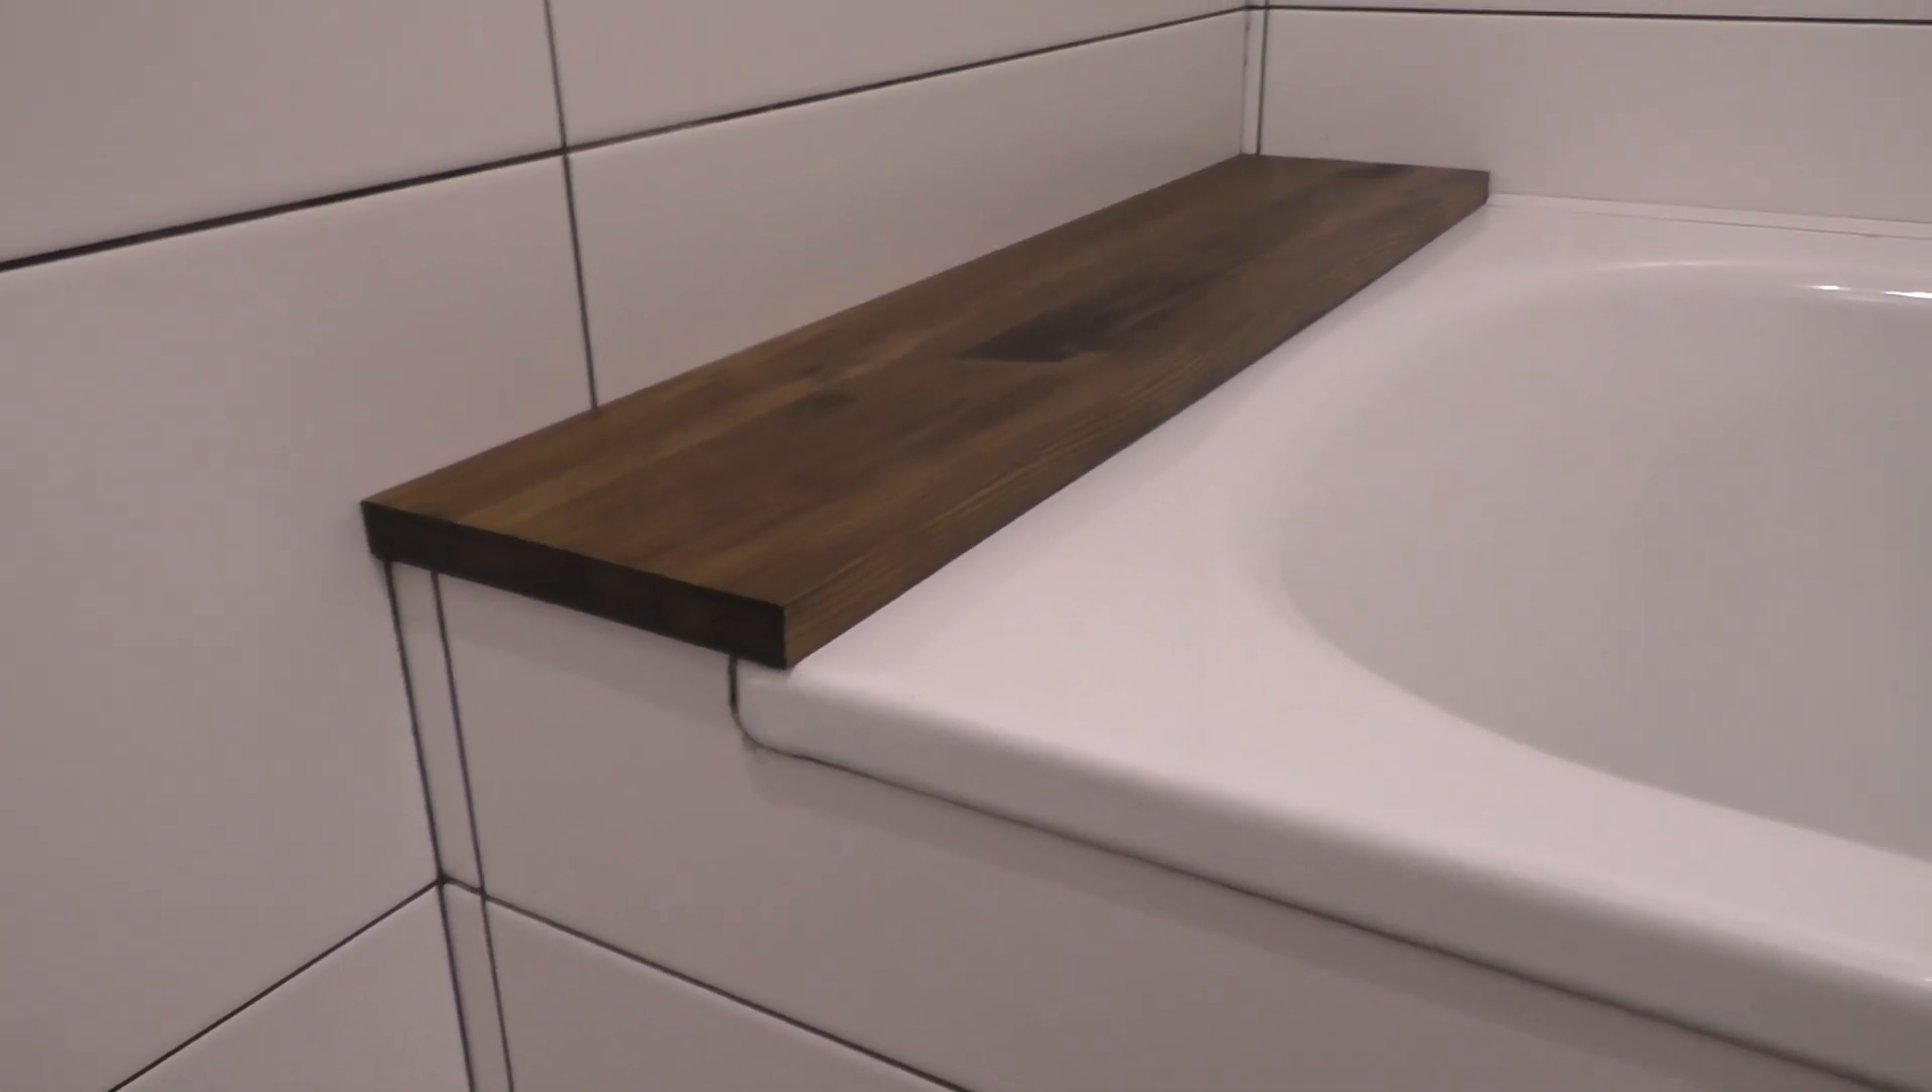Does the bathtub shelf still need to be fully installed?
No.